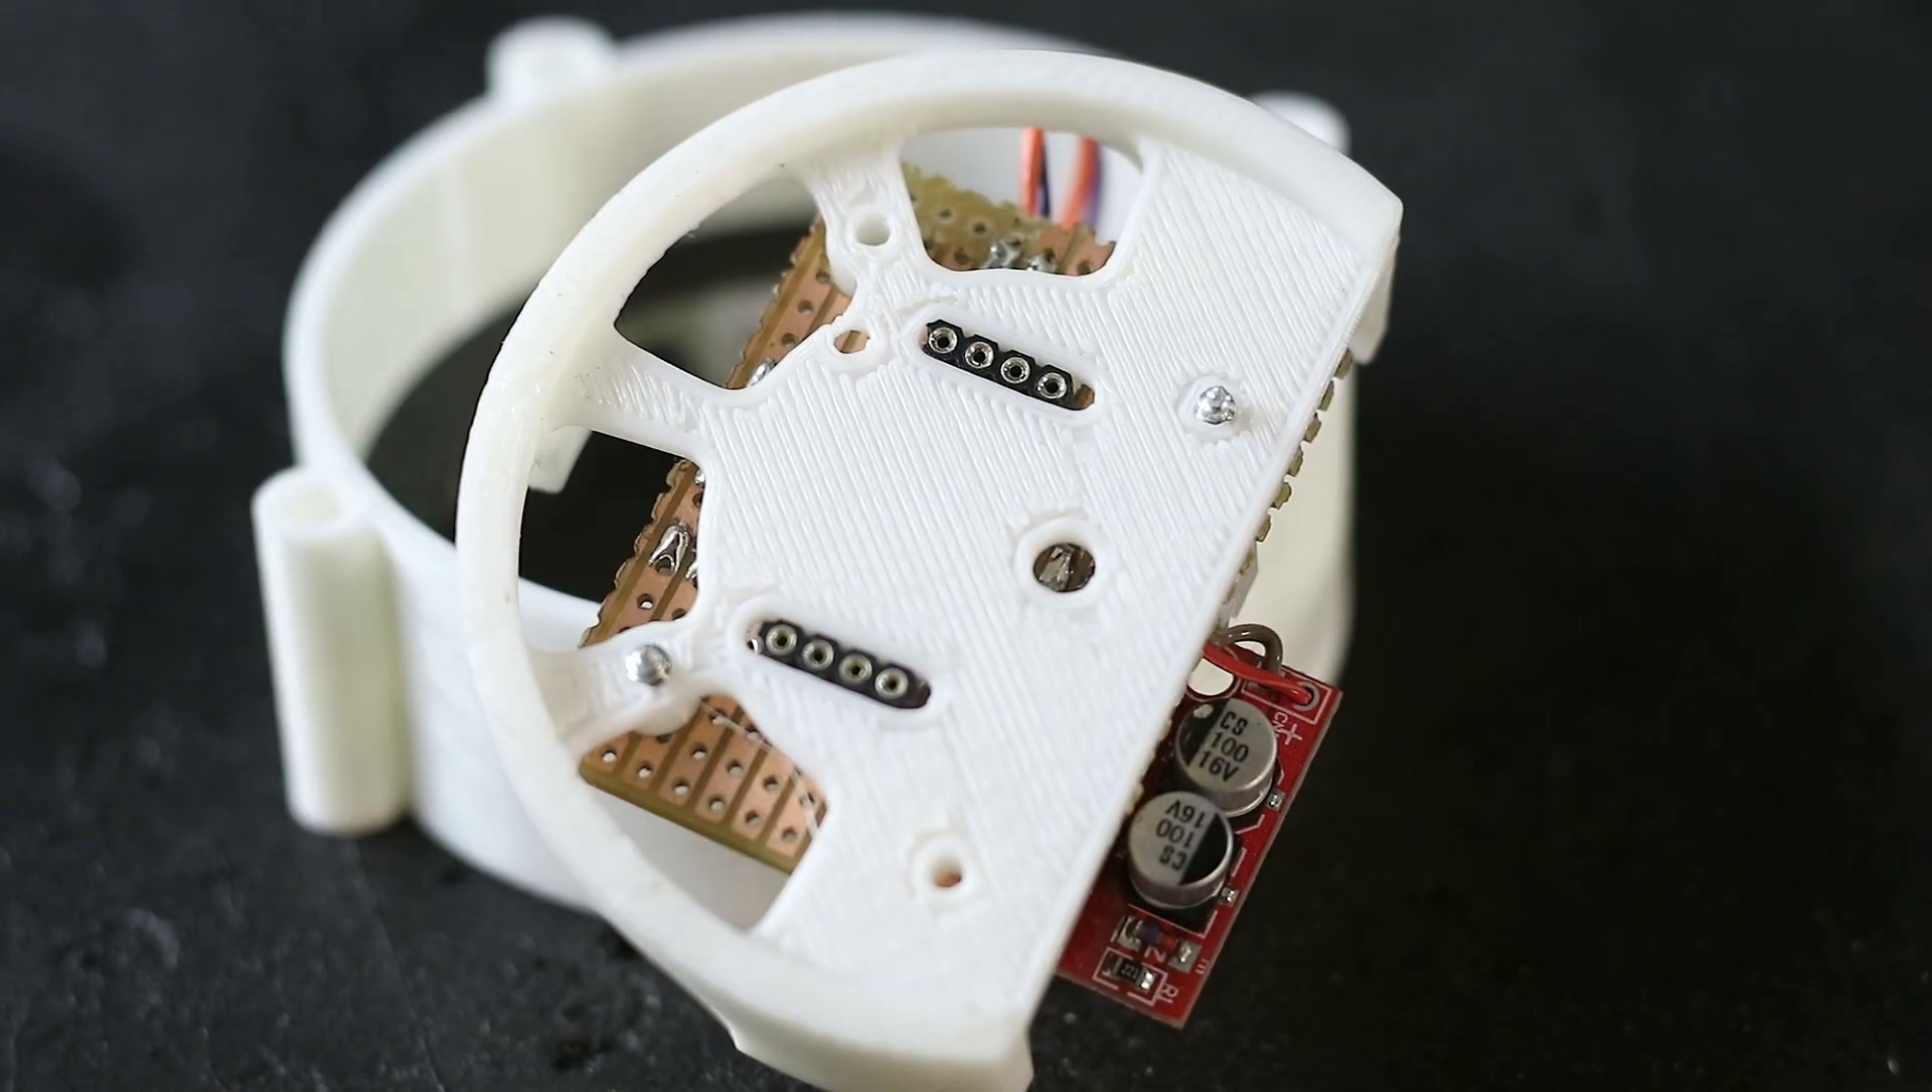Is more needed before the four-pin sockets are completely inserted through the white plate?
No.